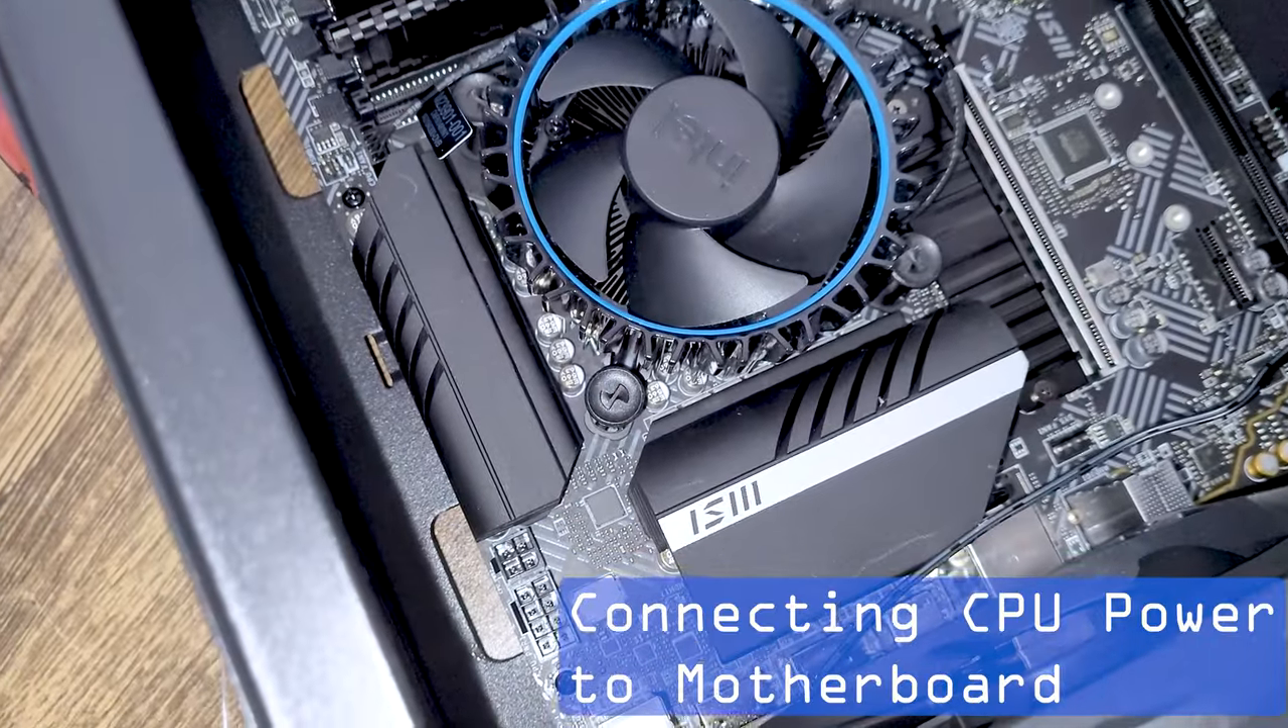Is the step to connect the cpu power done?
No.